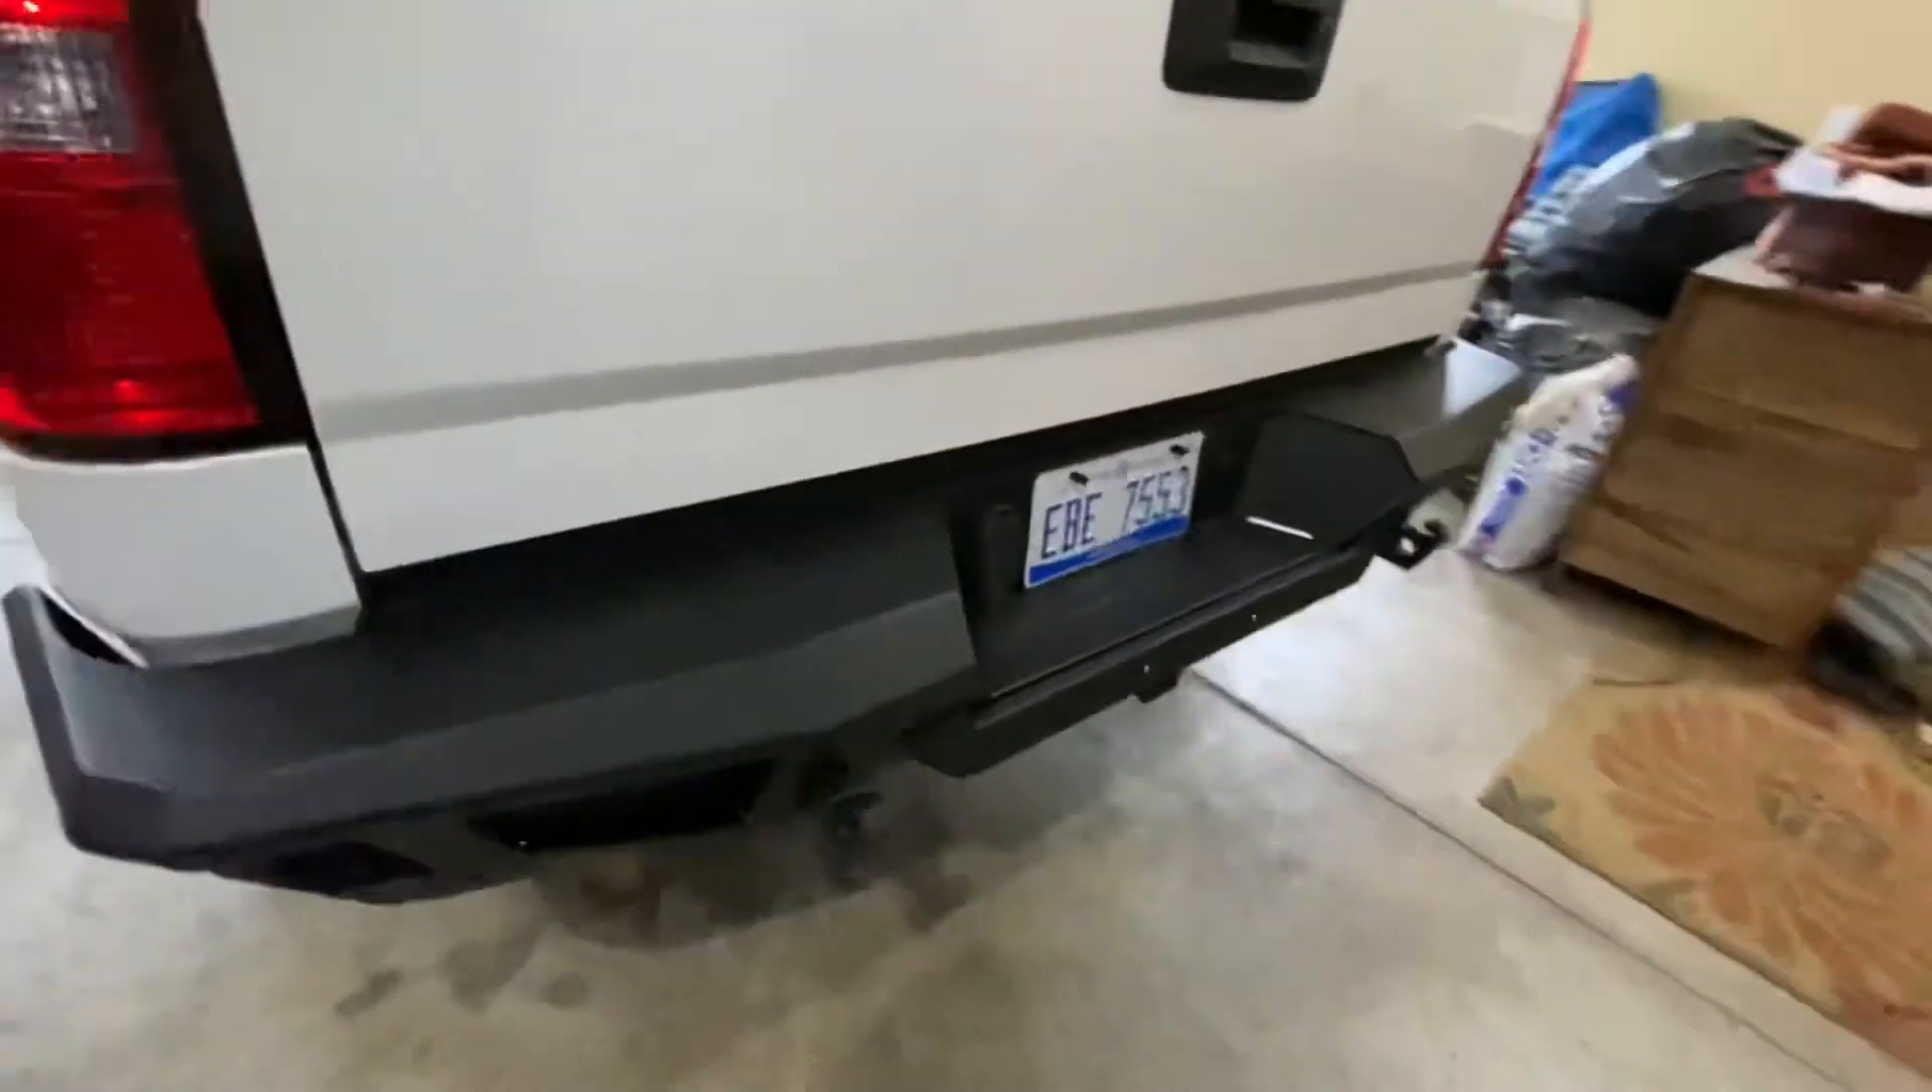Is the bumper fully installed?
Yes.